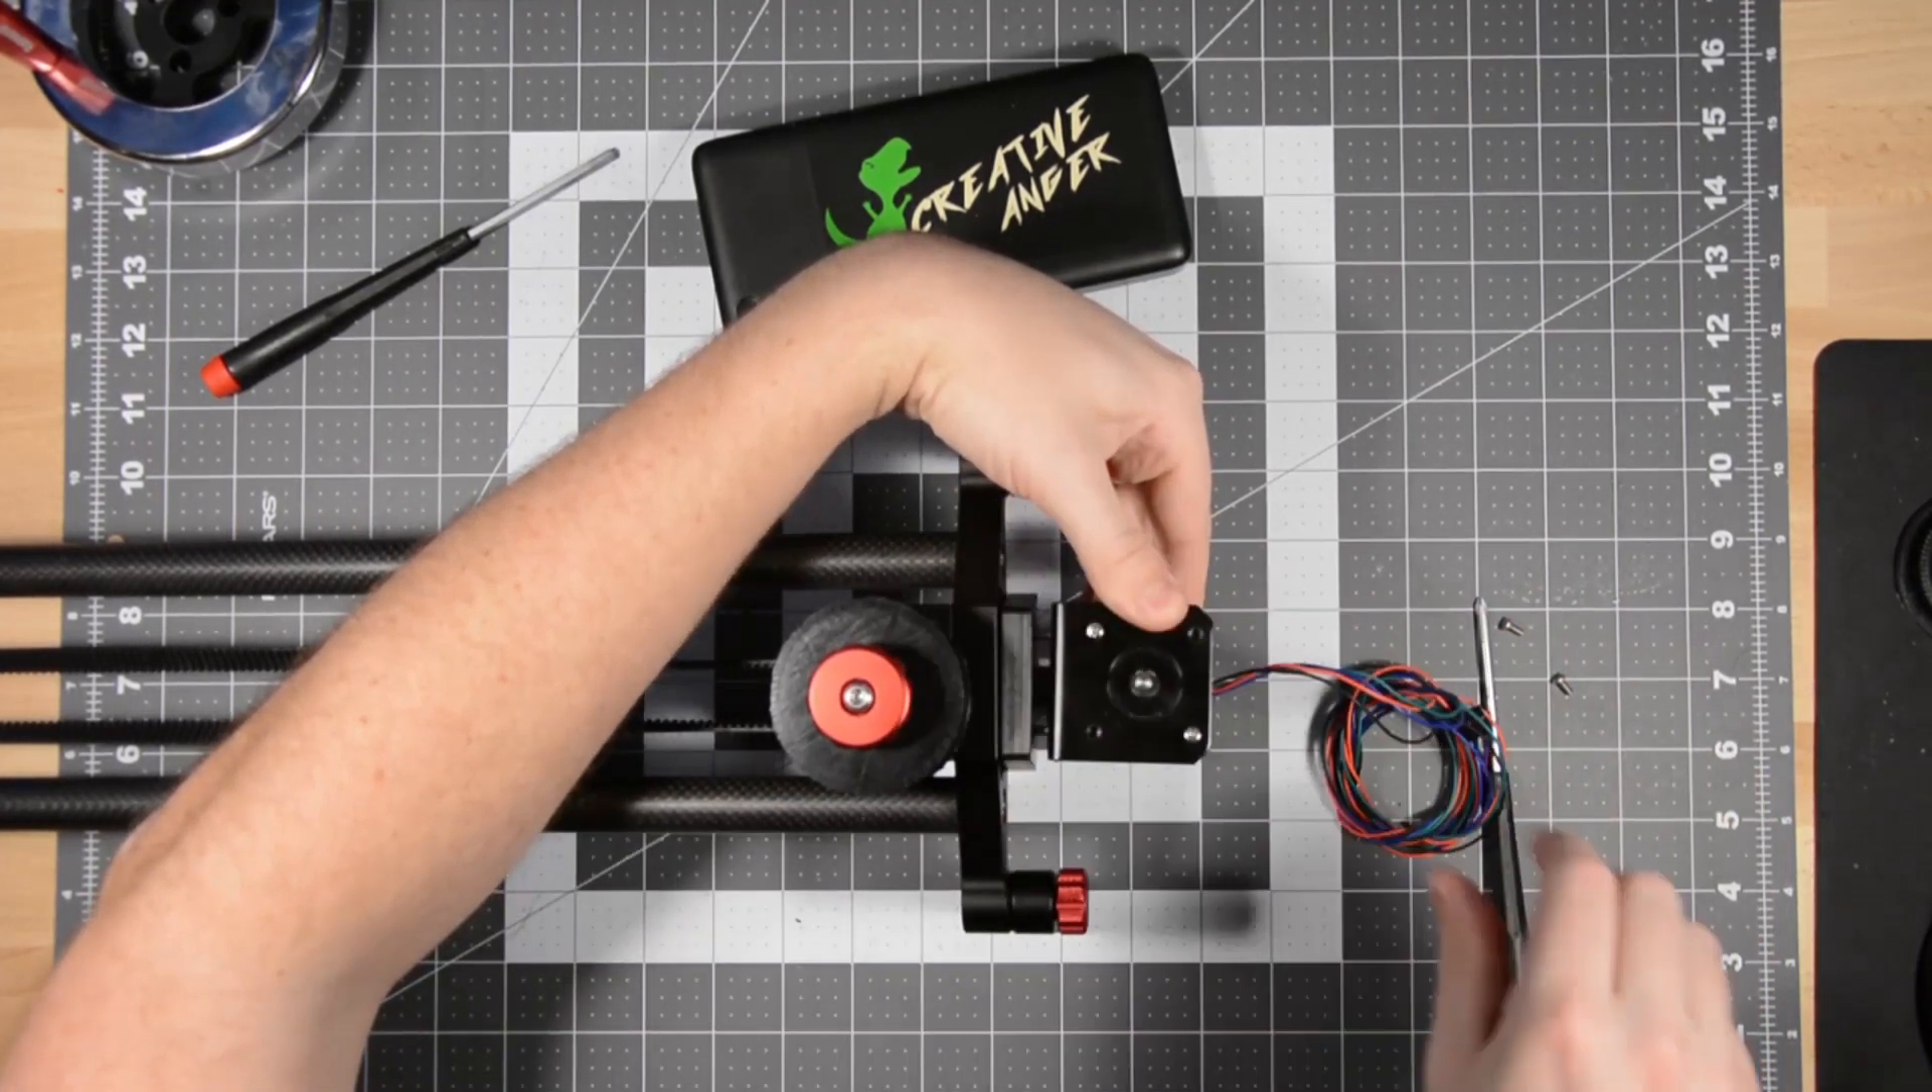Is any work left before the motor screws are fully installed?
Yes.